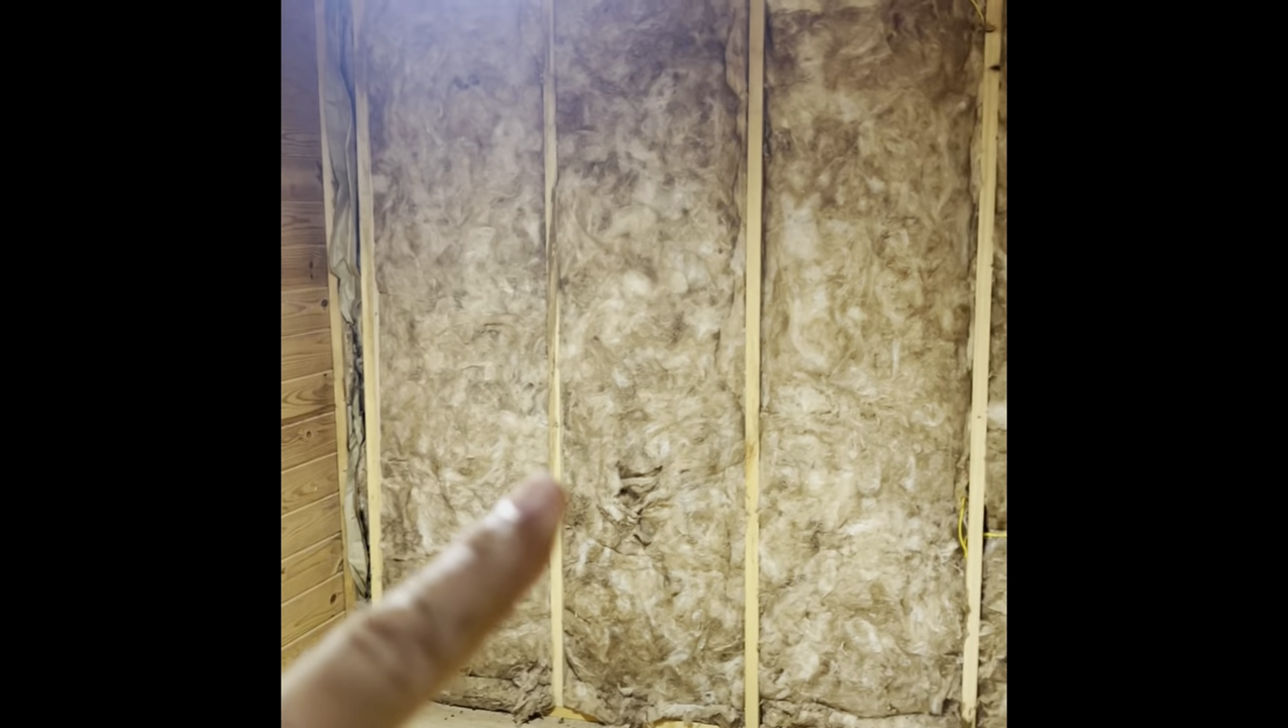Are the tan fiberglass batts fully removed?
No.